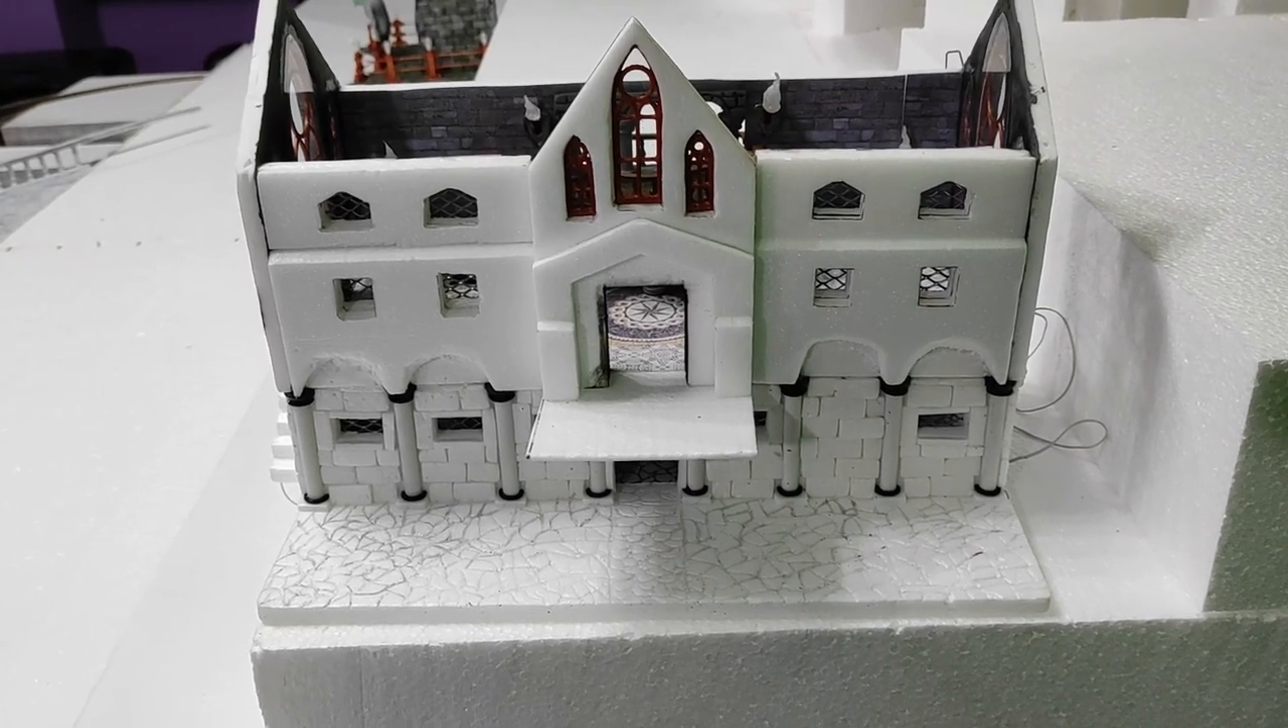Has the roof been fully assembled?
No.